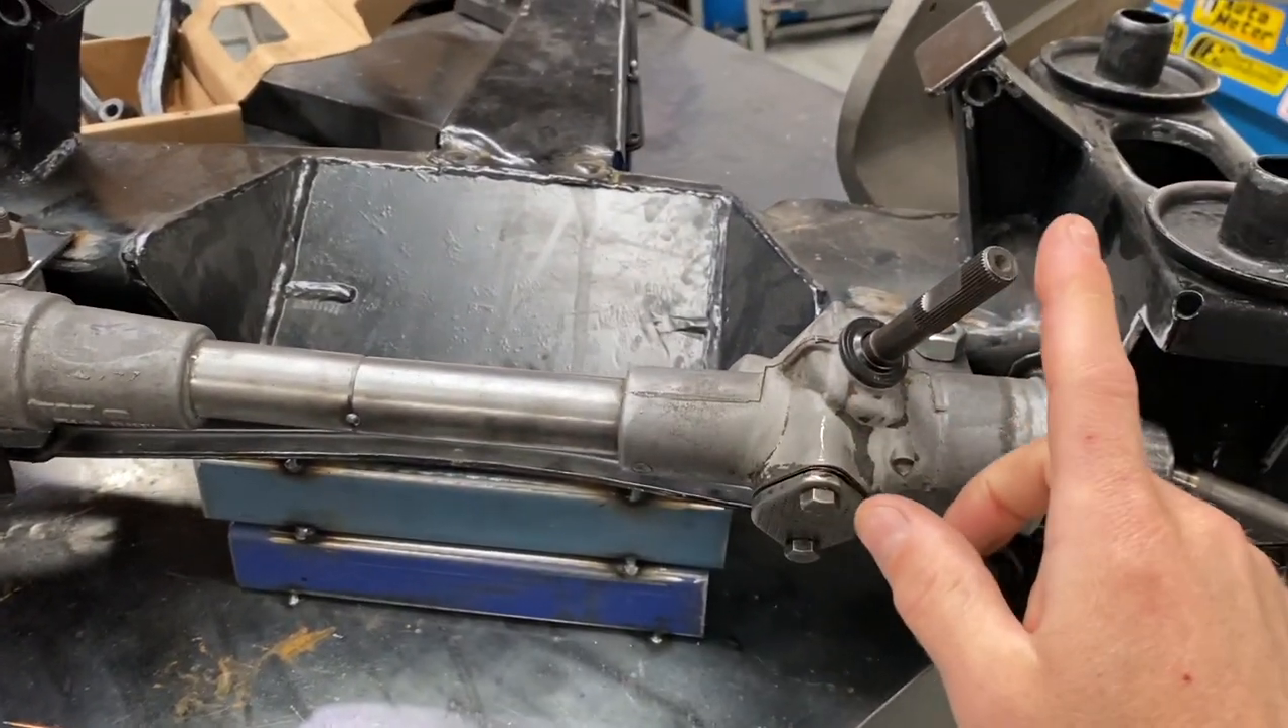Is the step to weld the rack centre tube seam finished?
No.